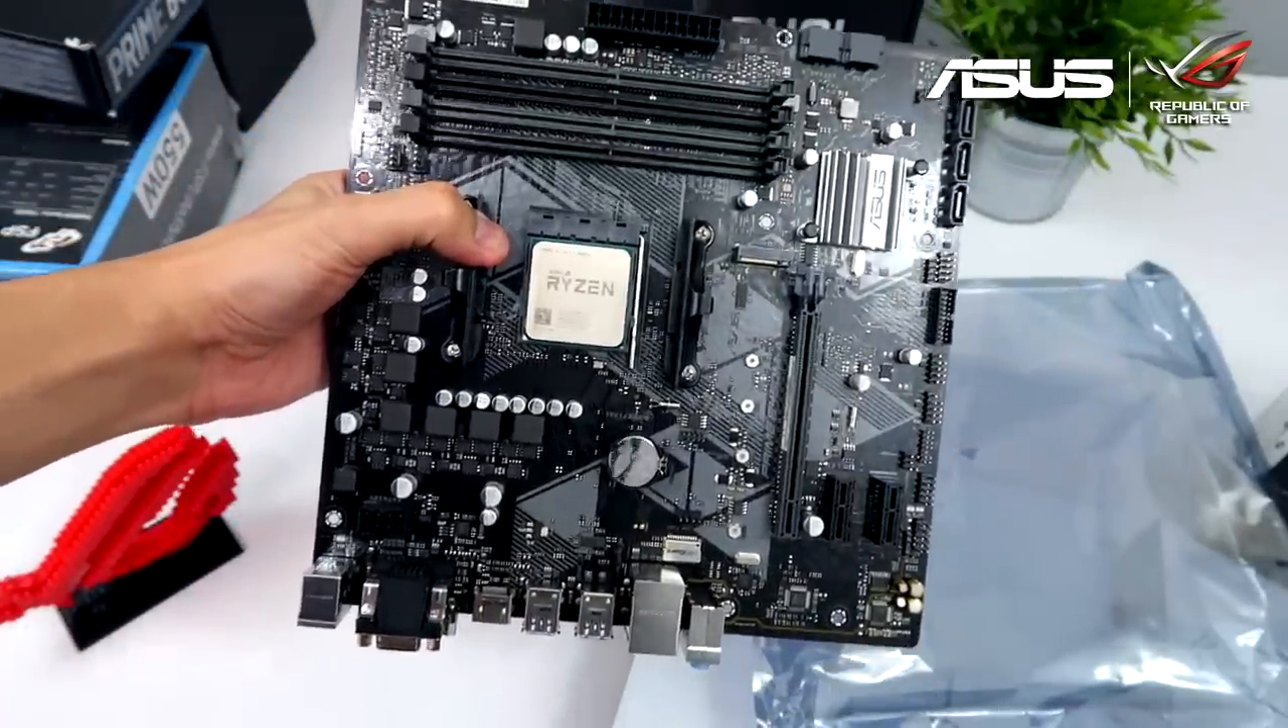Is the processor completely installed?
Yes.